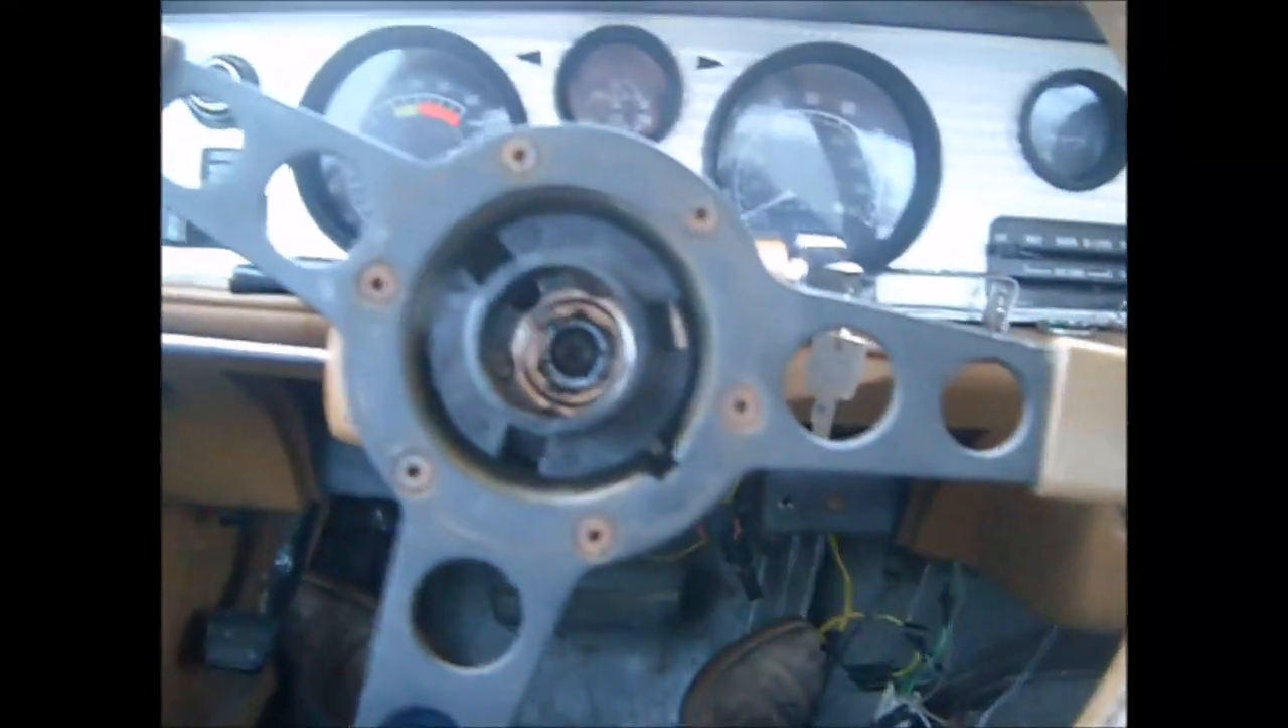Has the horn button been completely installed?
No.